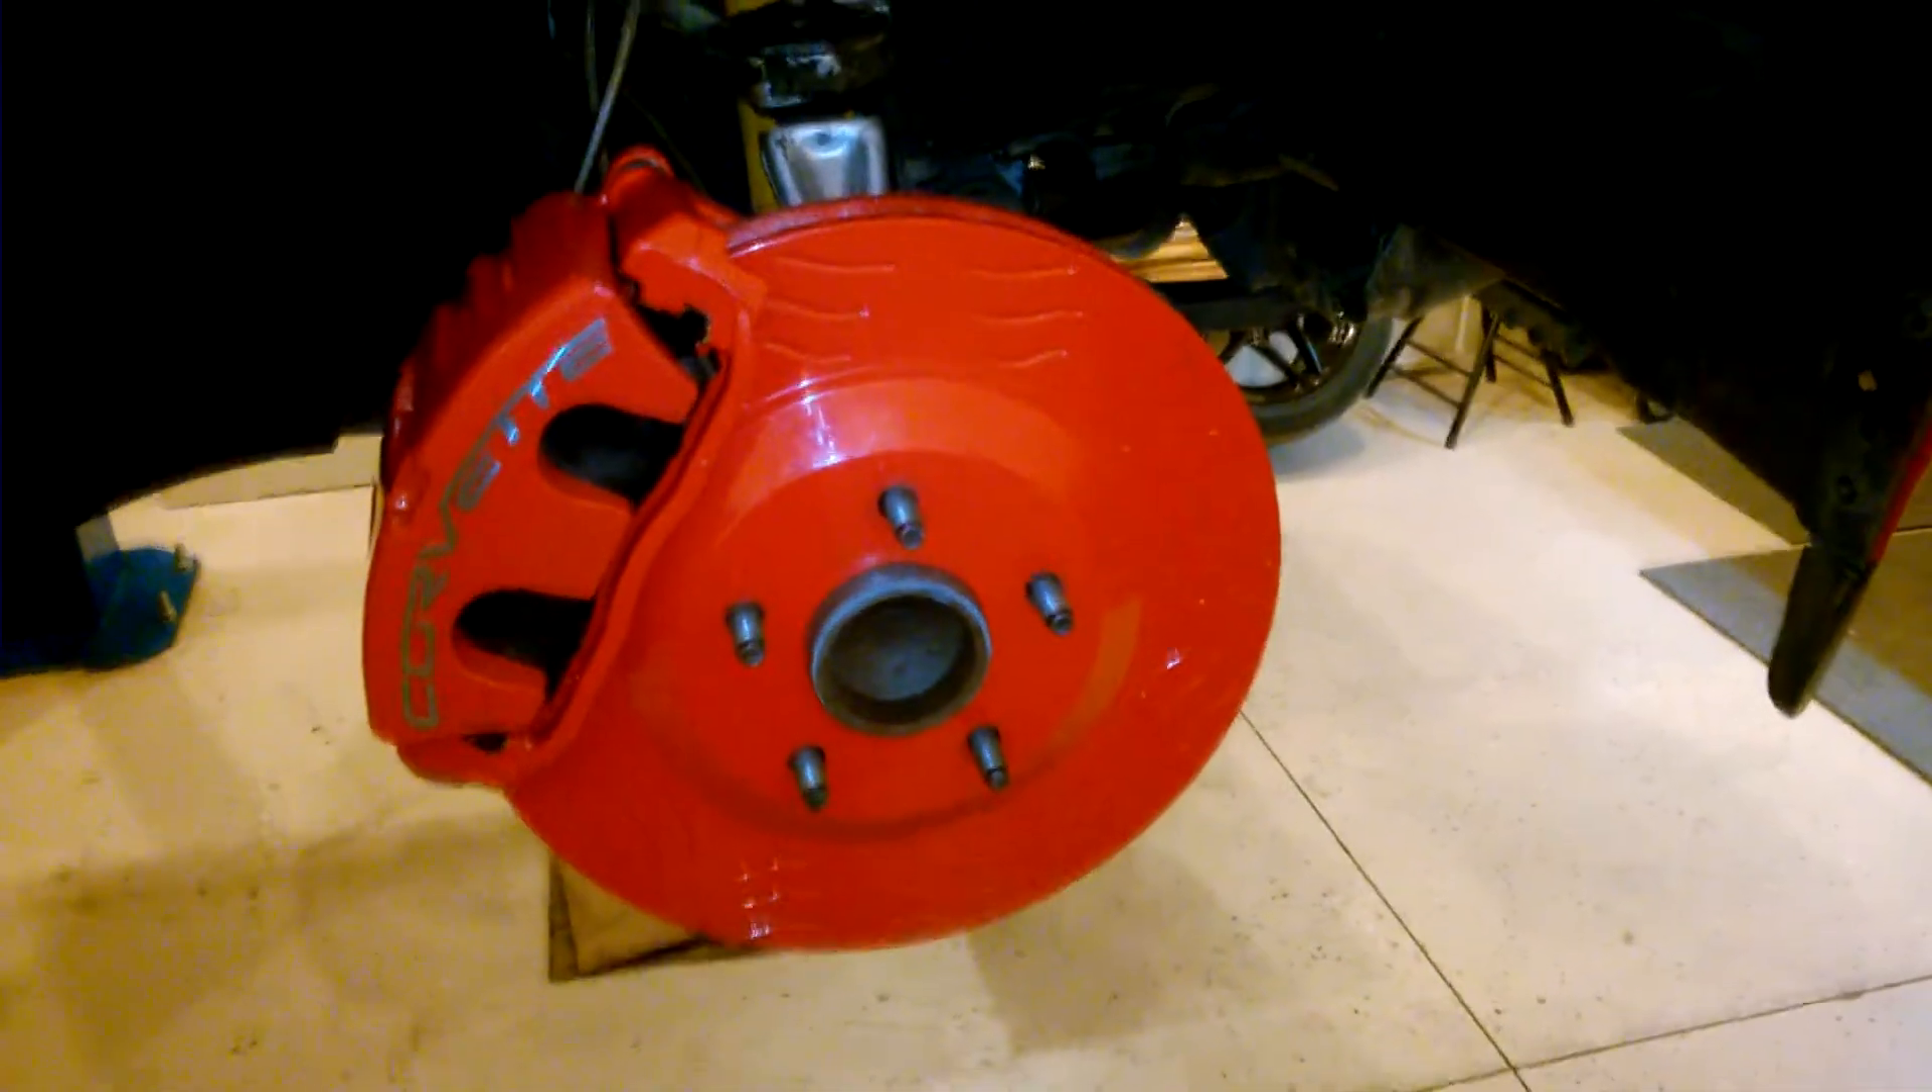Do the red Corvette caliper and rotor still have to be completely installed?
No.